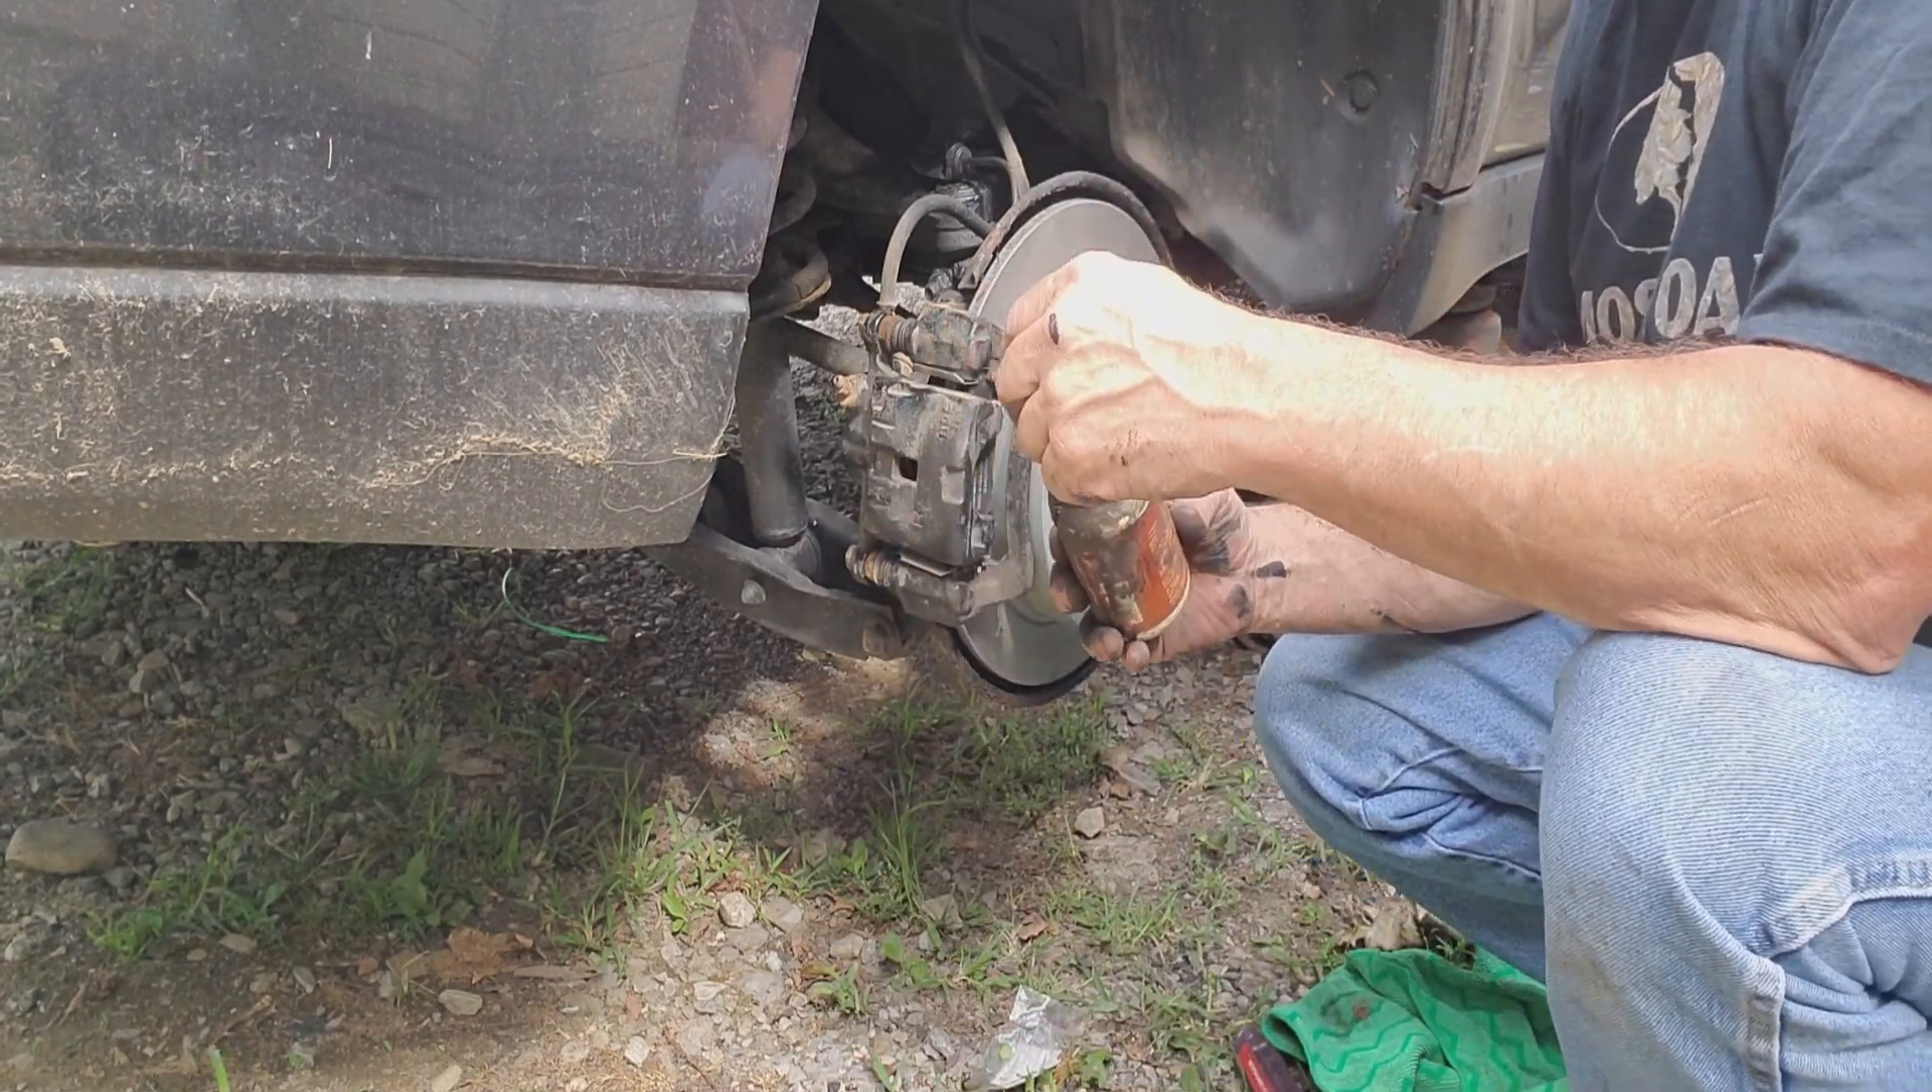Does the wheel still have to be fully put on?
Yes.